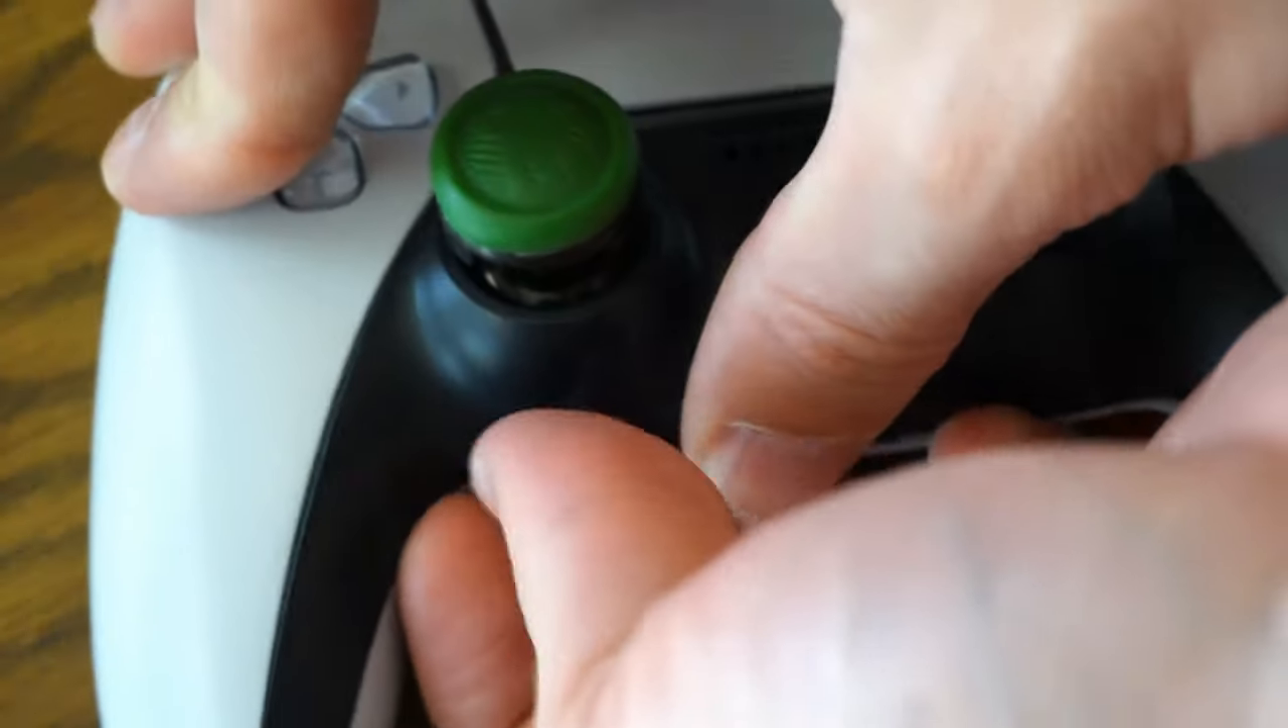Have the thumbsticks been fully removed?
No.